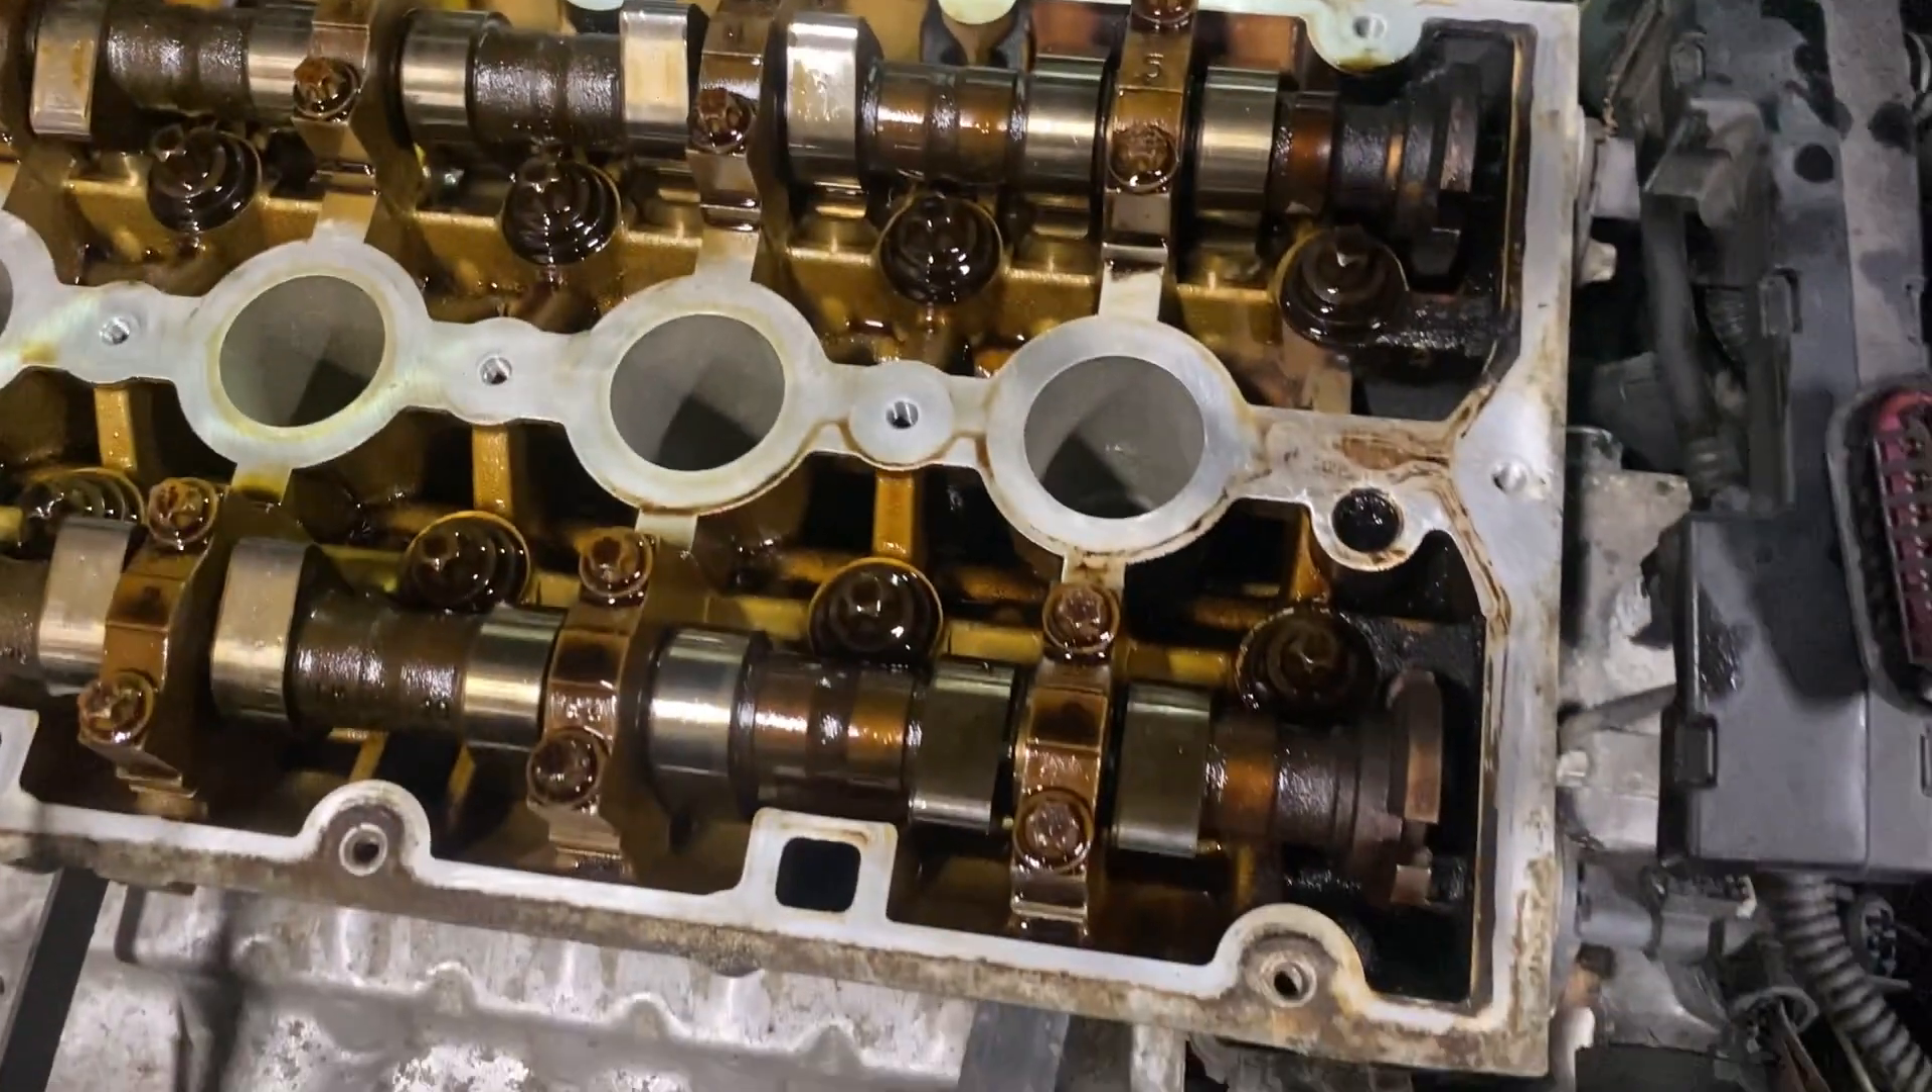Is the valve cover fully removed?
Yes.